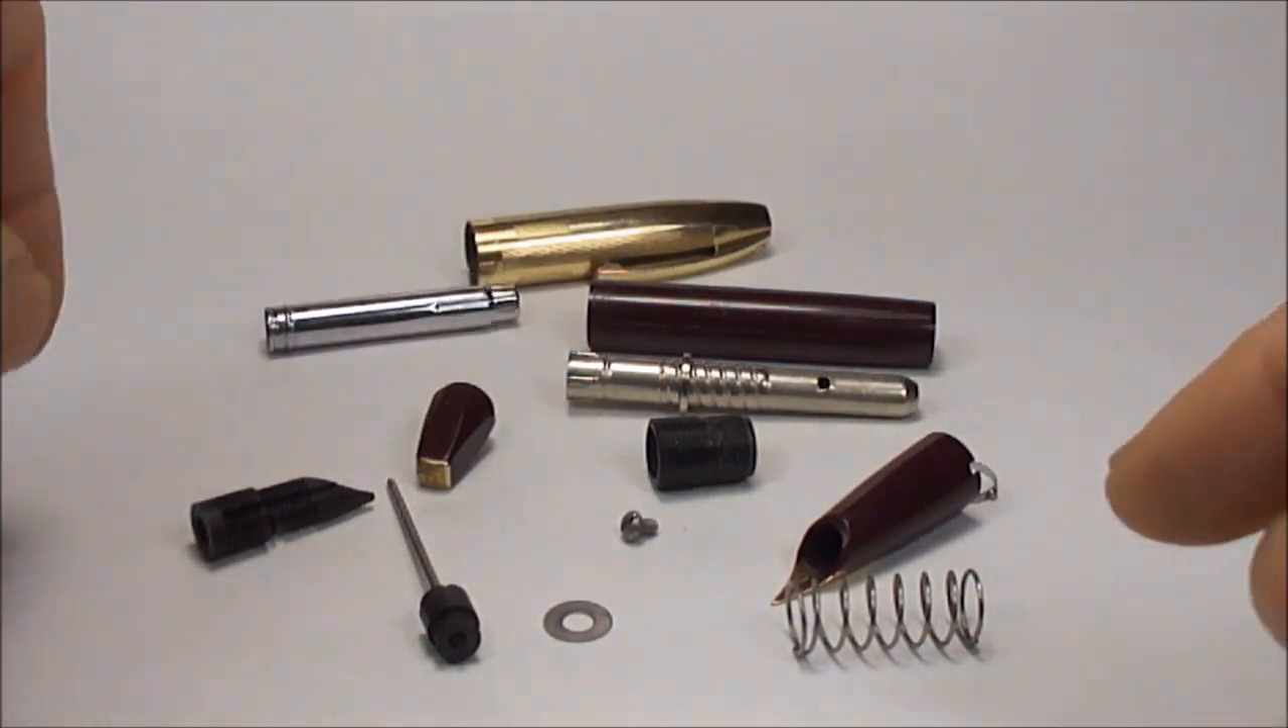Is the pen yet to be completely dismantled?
No.